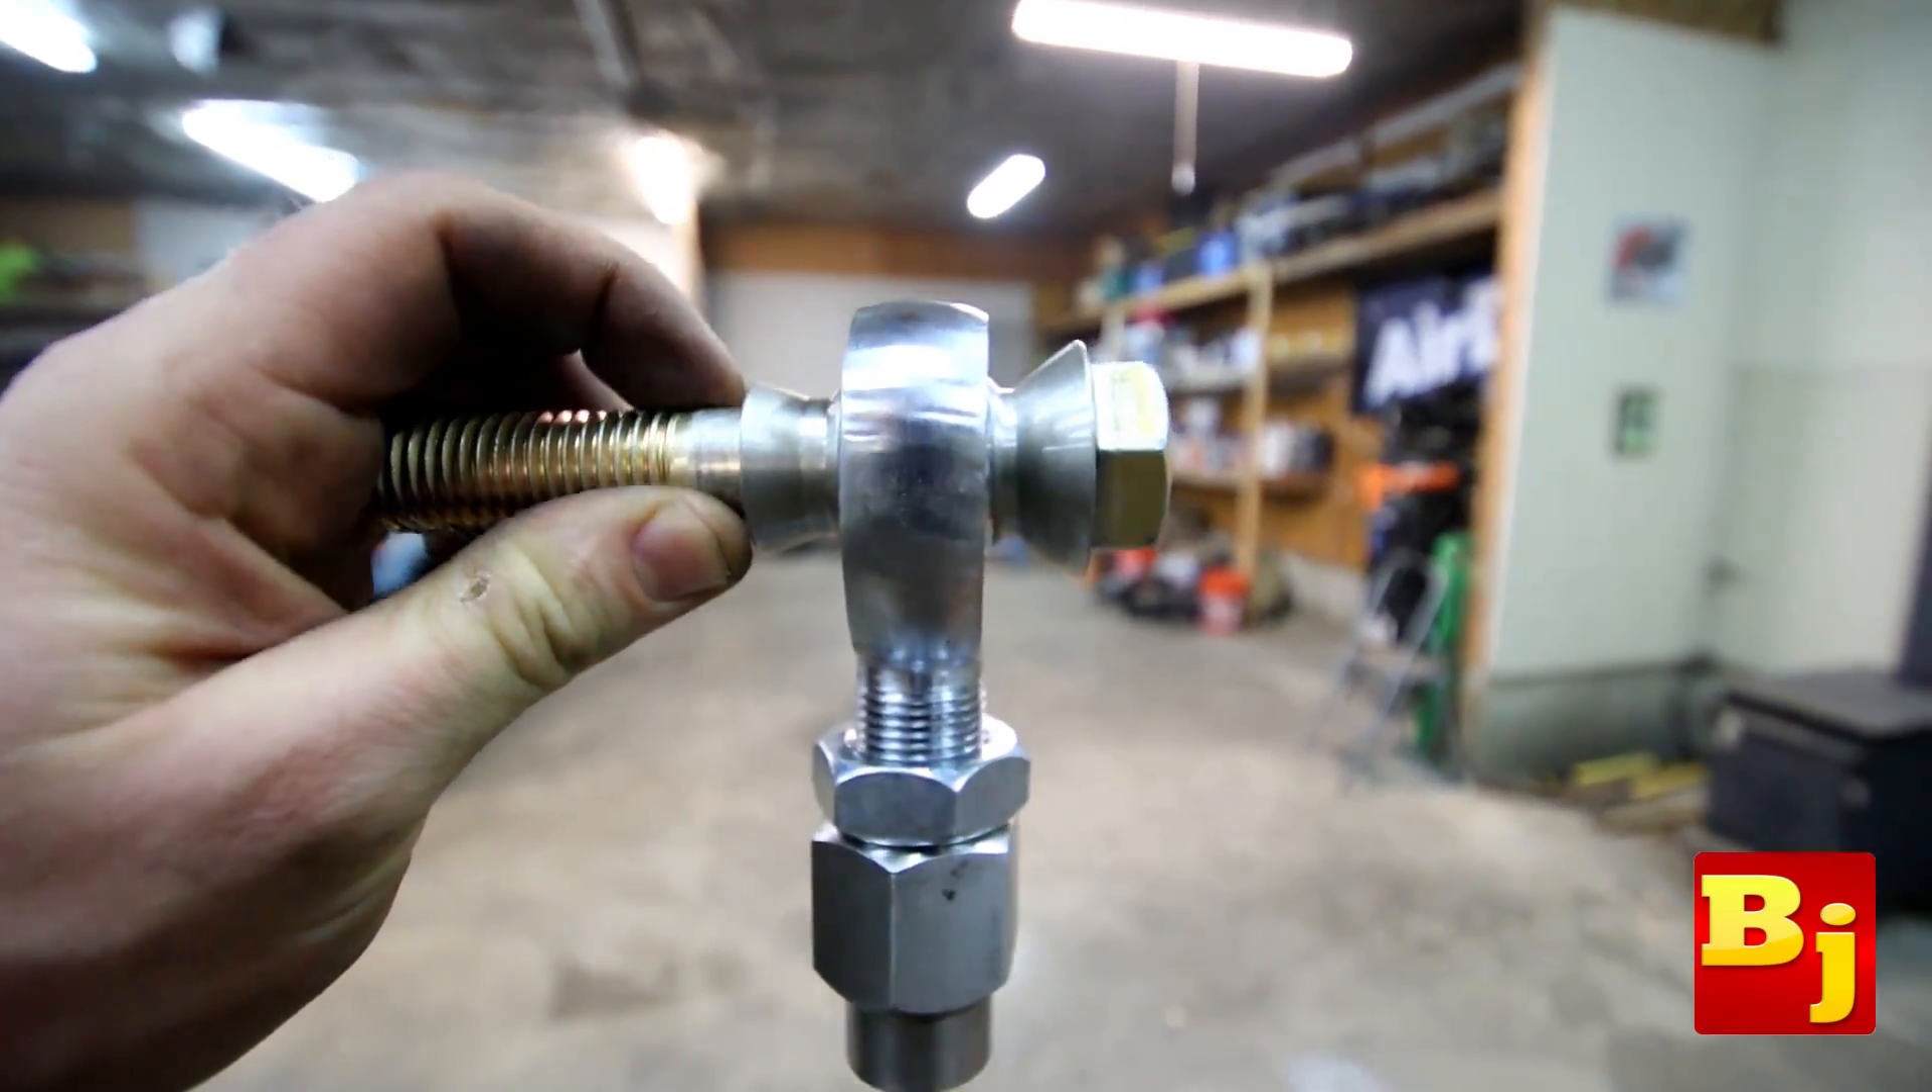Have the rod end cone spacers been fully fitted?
Yes.